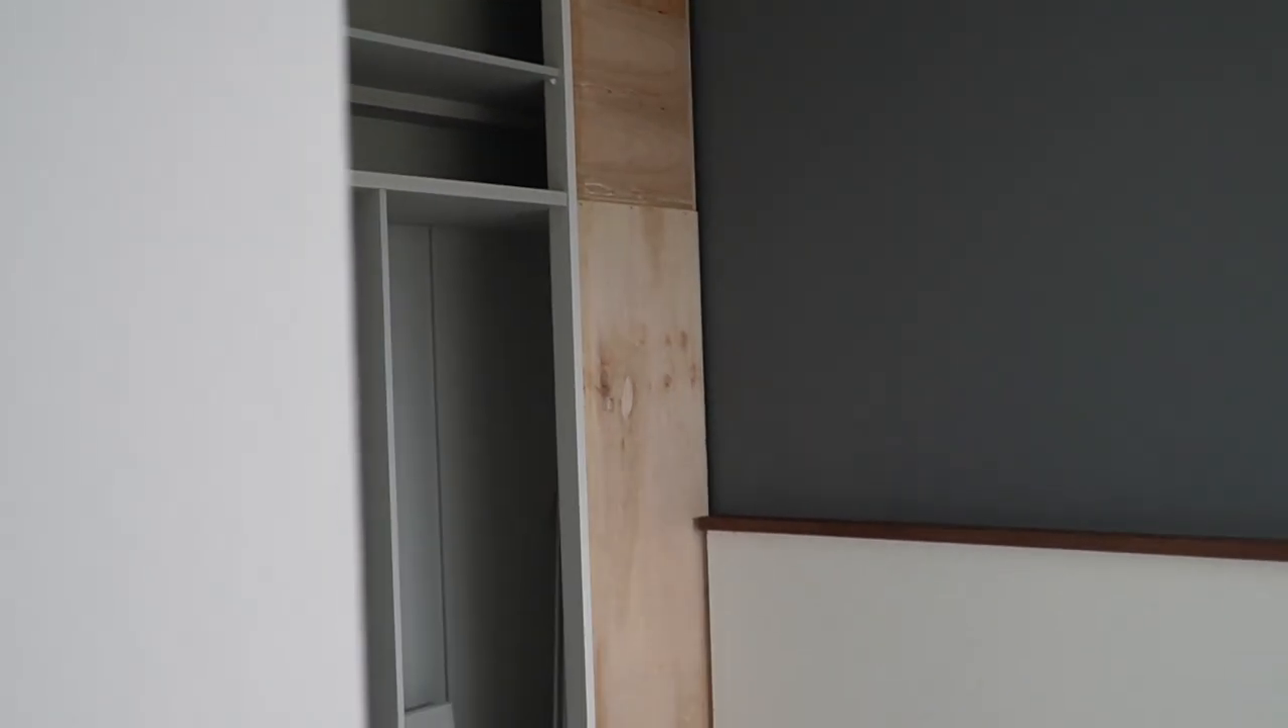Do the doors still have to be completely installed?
Yes.